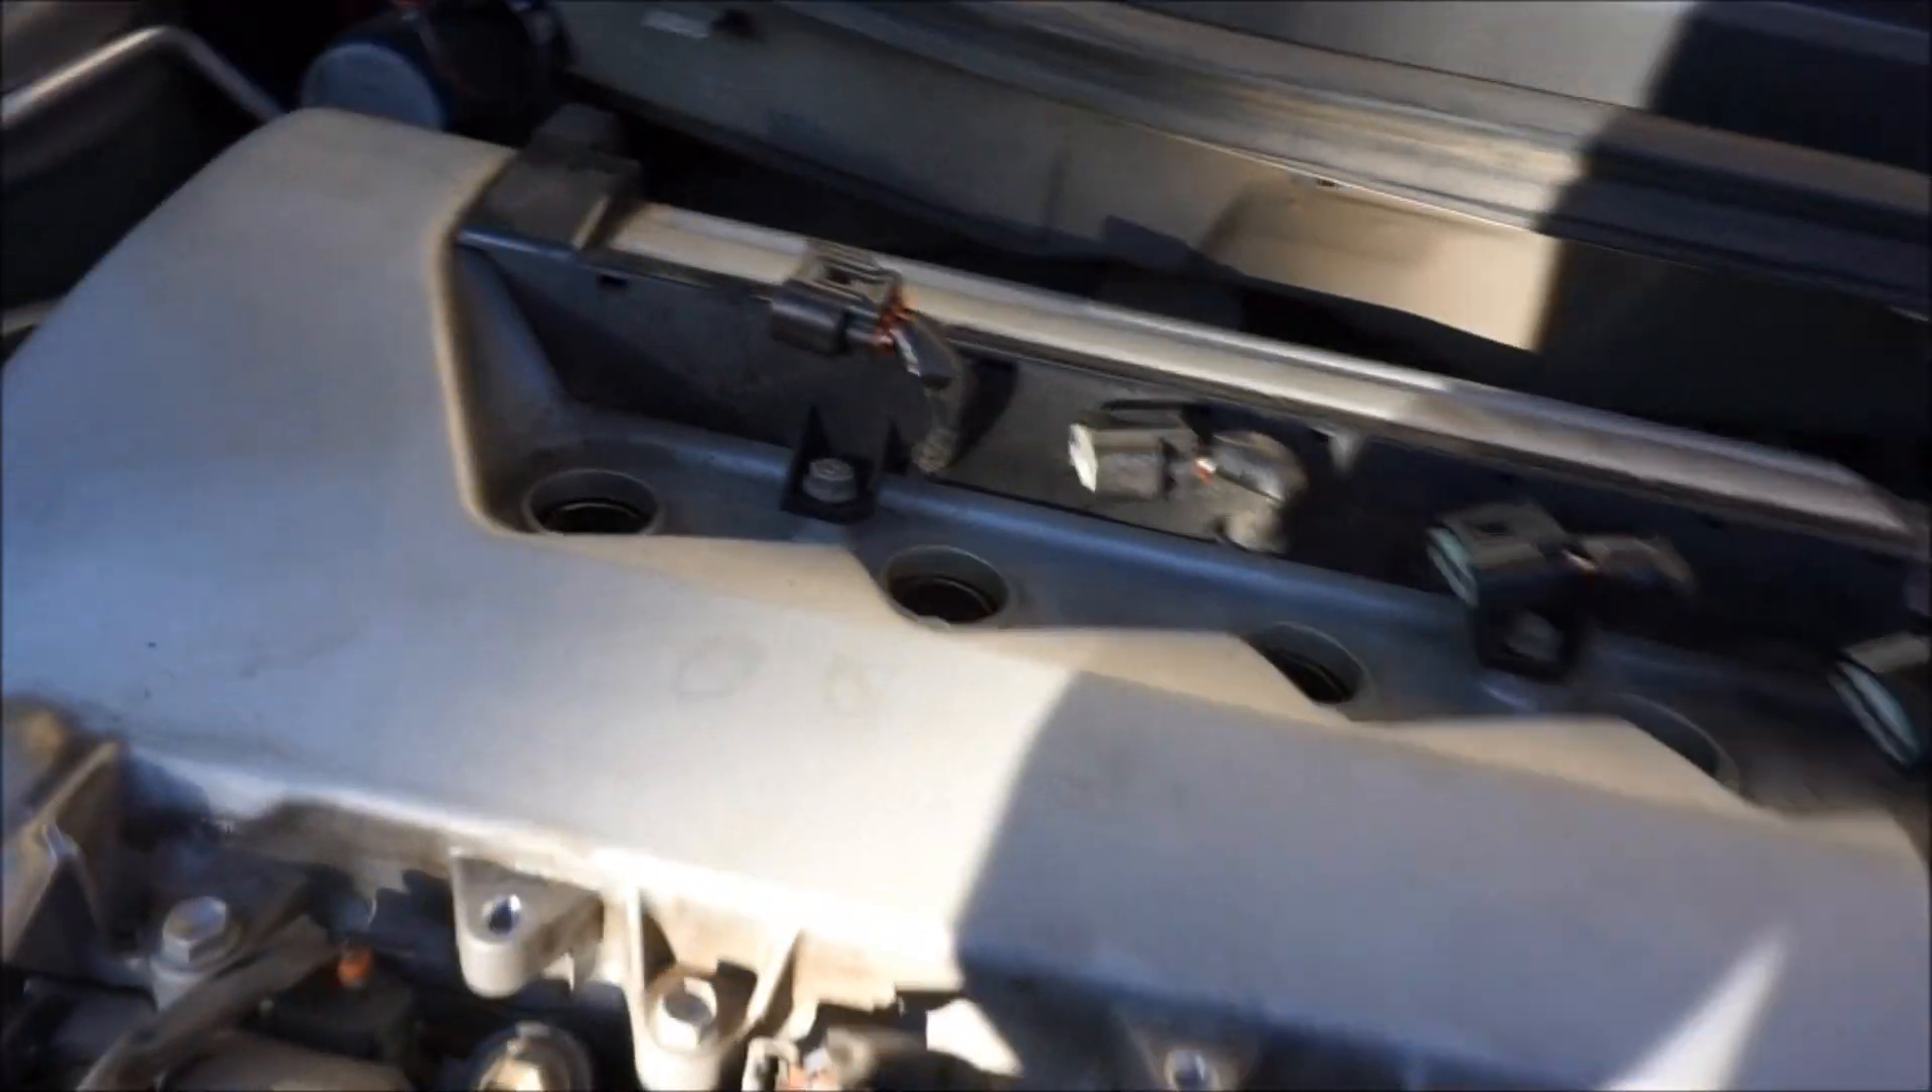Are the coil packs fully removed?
Yes.